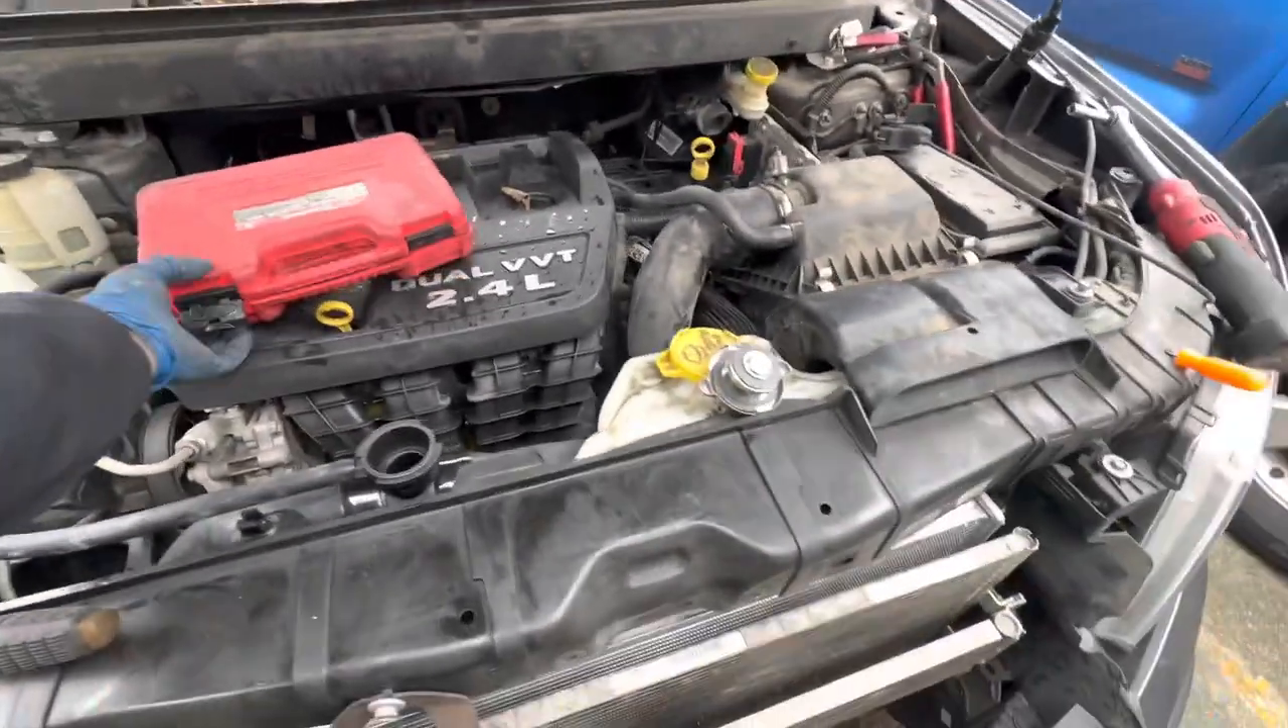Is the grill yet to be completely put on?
Yes.